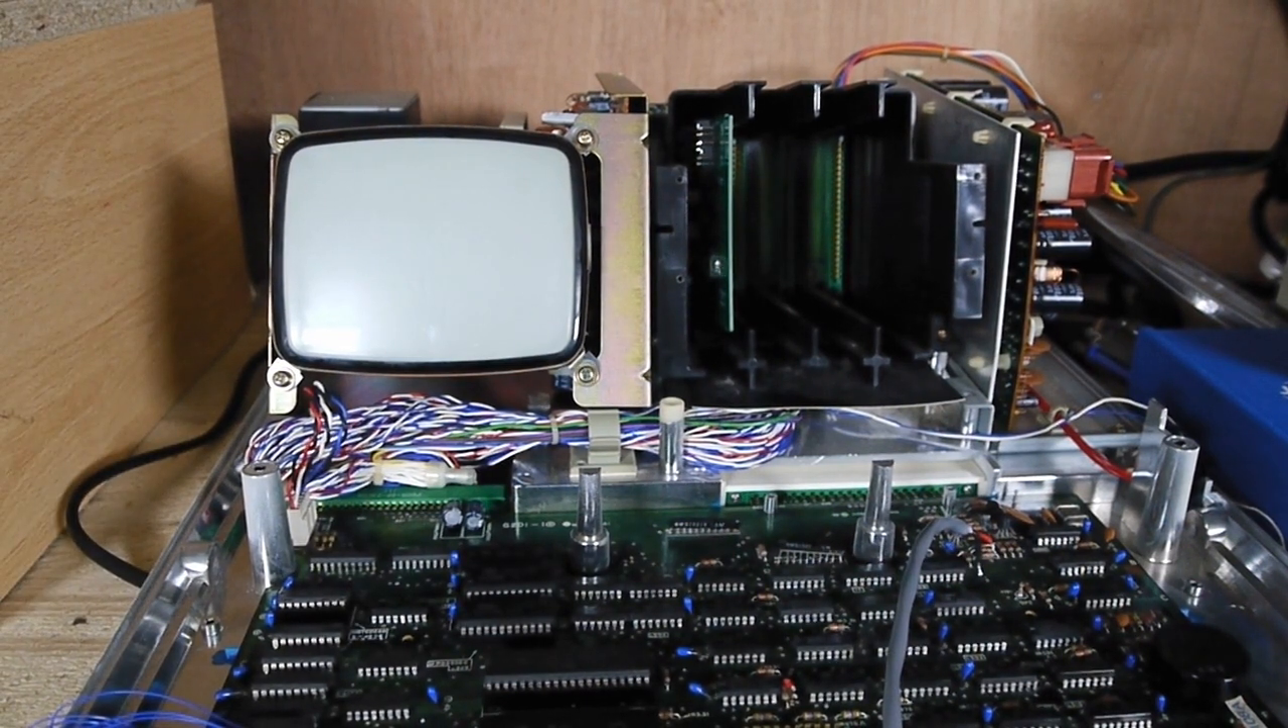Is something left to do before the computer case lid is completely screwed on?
Yes.